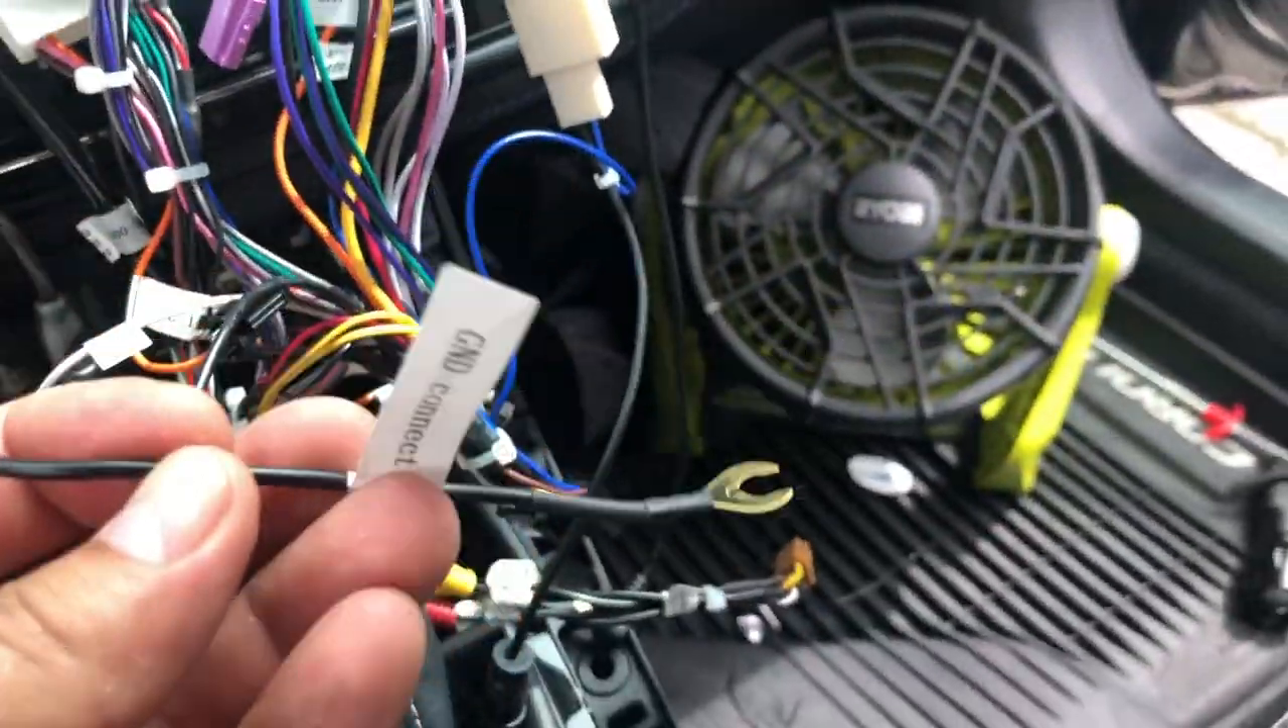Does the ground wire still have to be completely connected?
Yes.